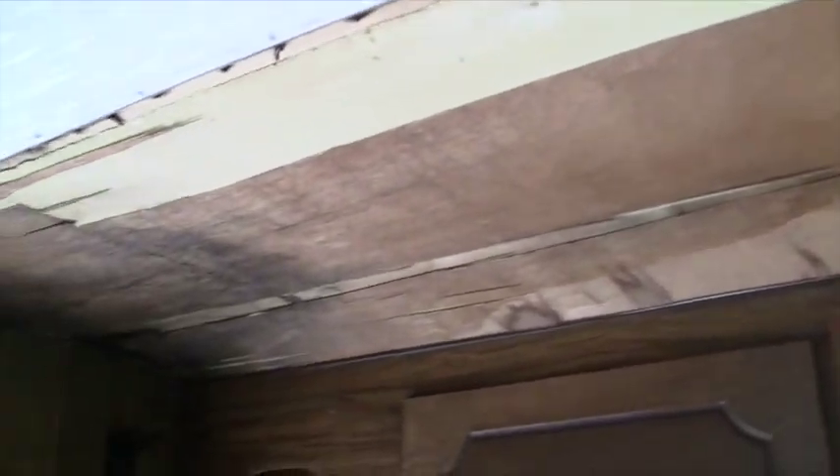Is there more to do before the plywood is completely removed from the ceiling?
Yes.